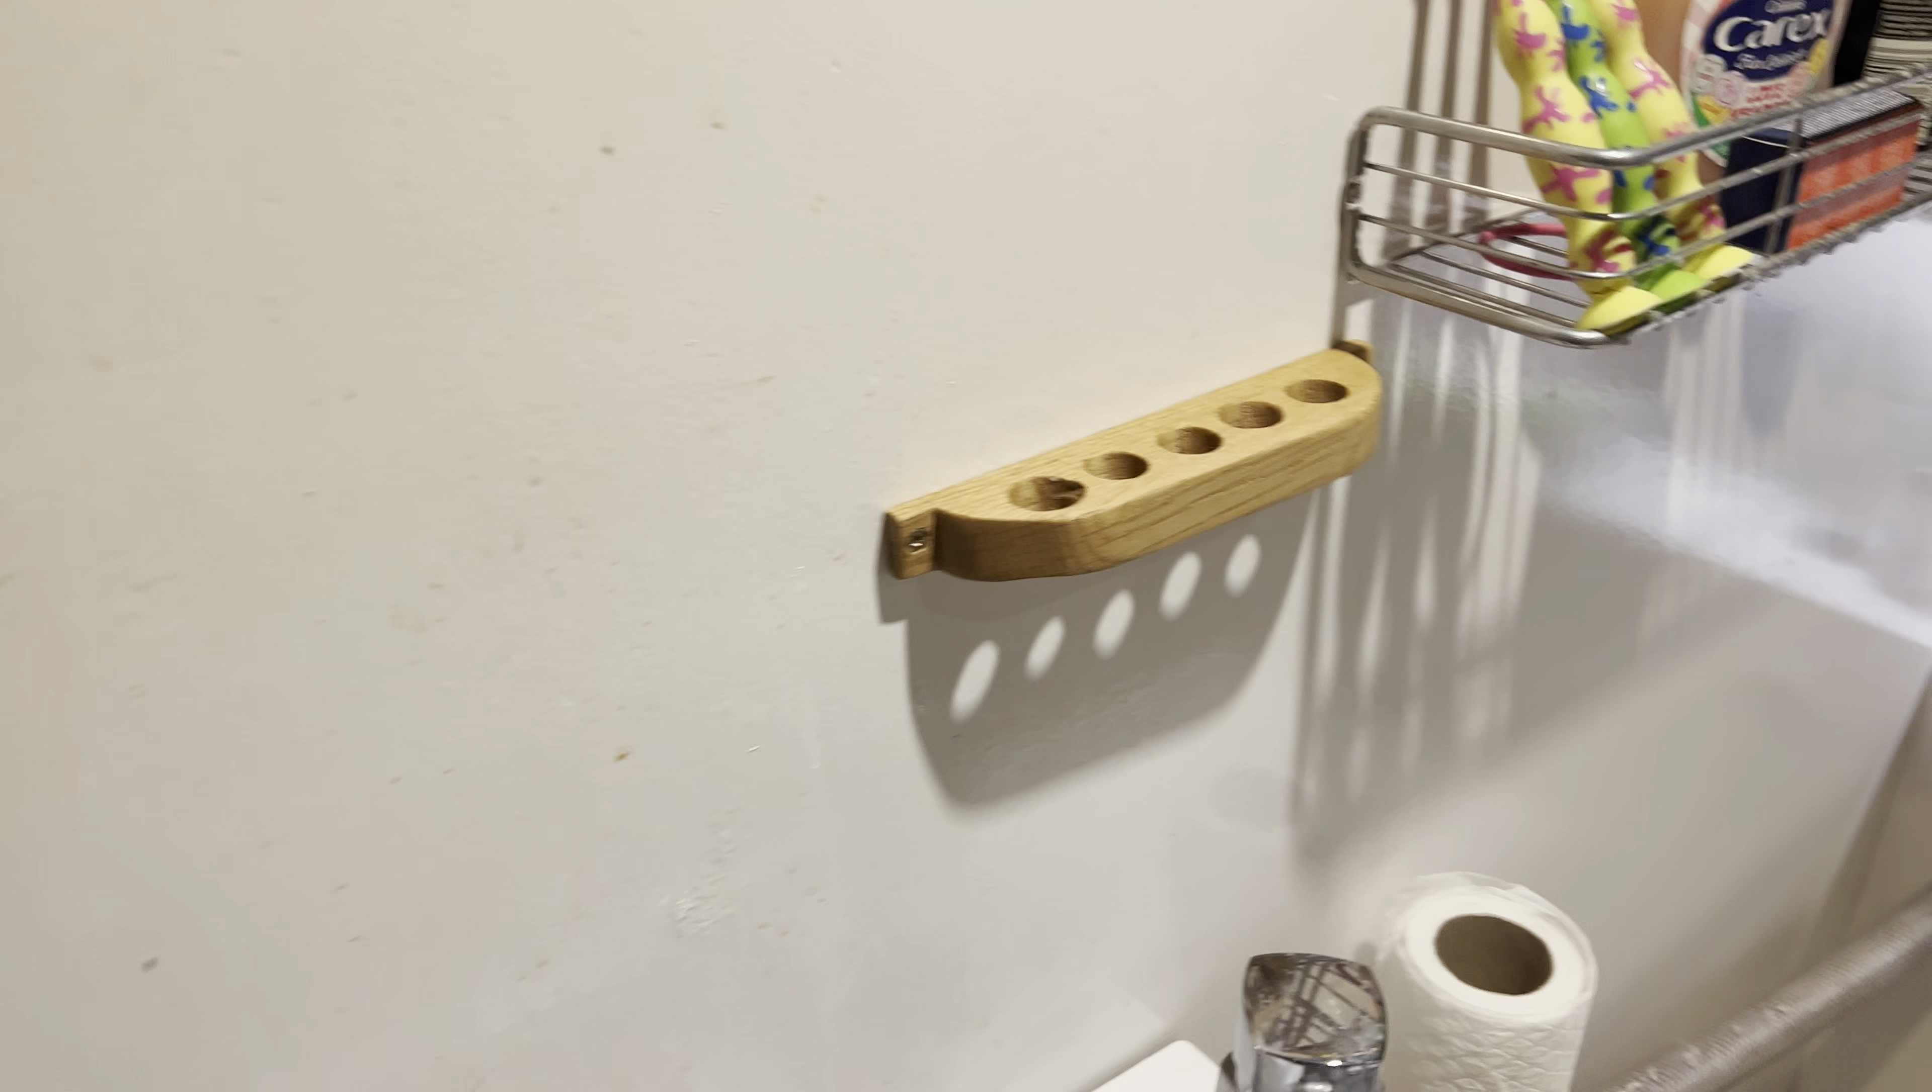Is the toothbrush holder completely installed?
Yes.